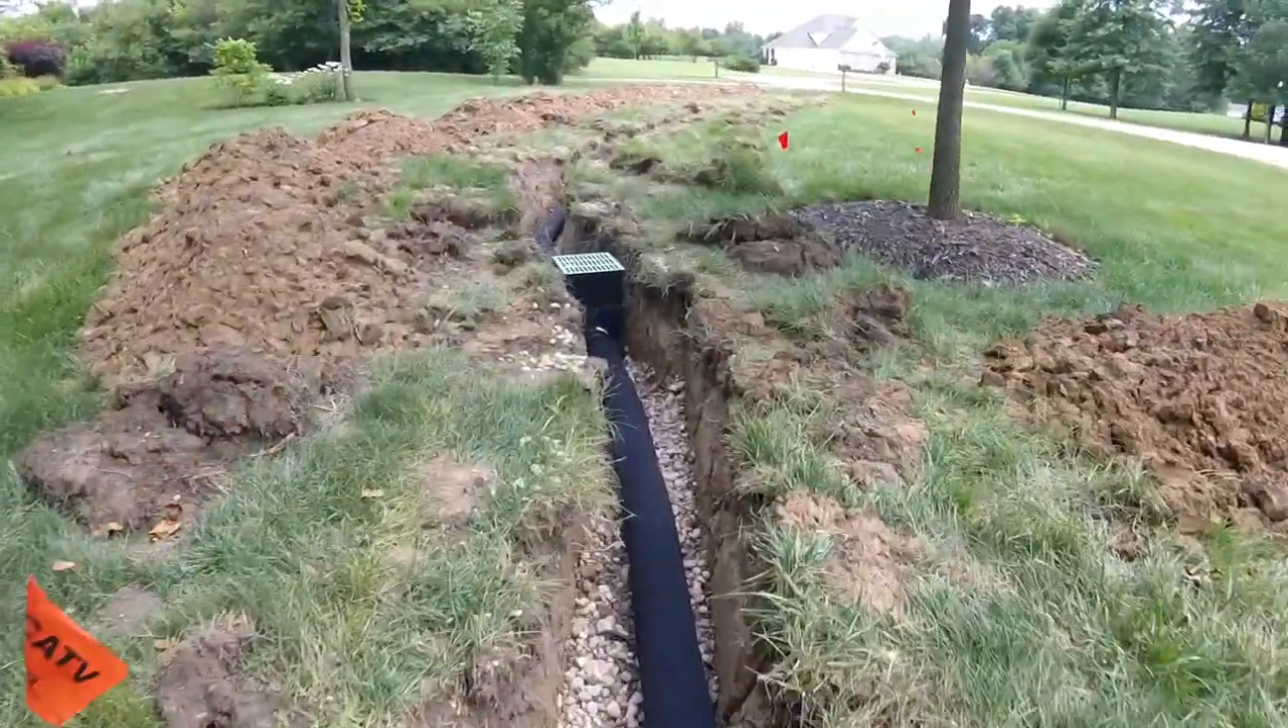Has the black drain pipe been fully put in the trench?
Yes.